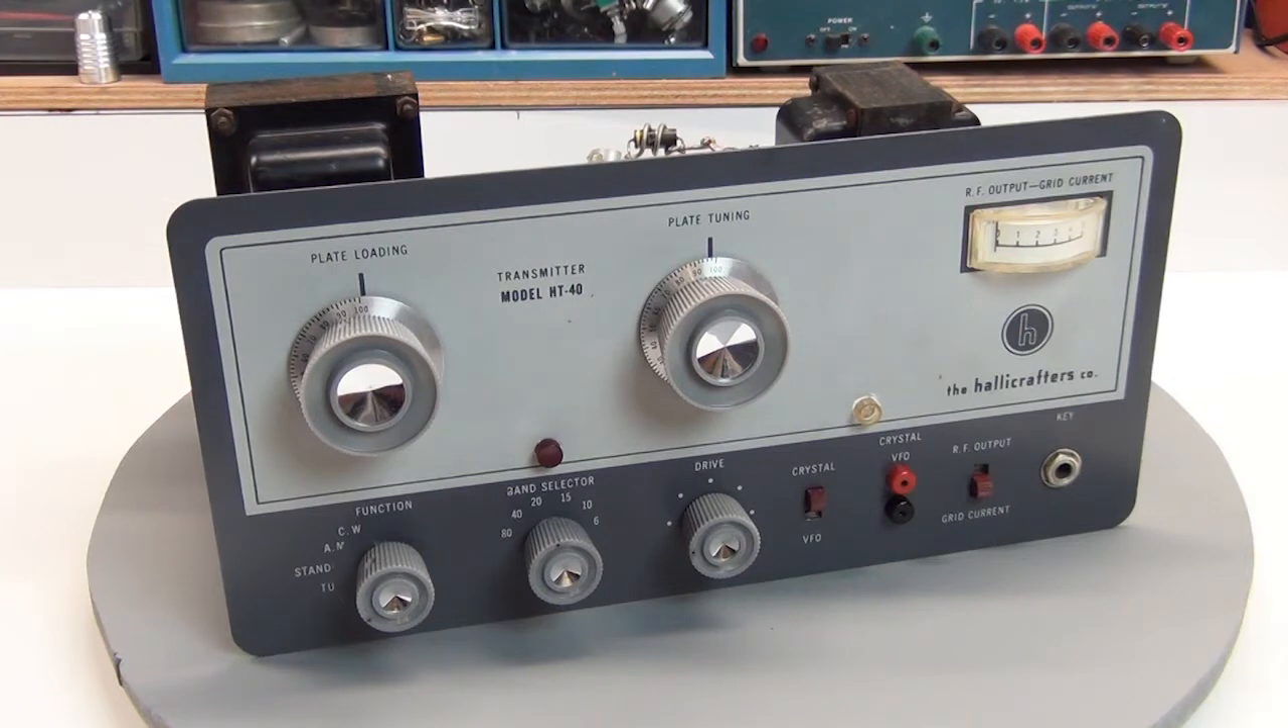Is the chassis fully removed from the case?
Yes.